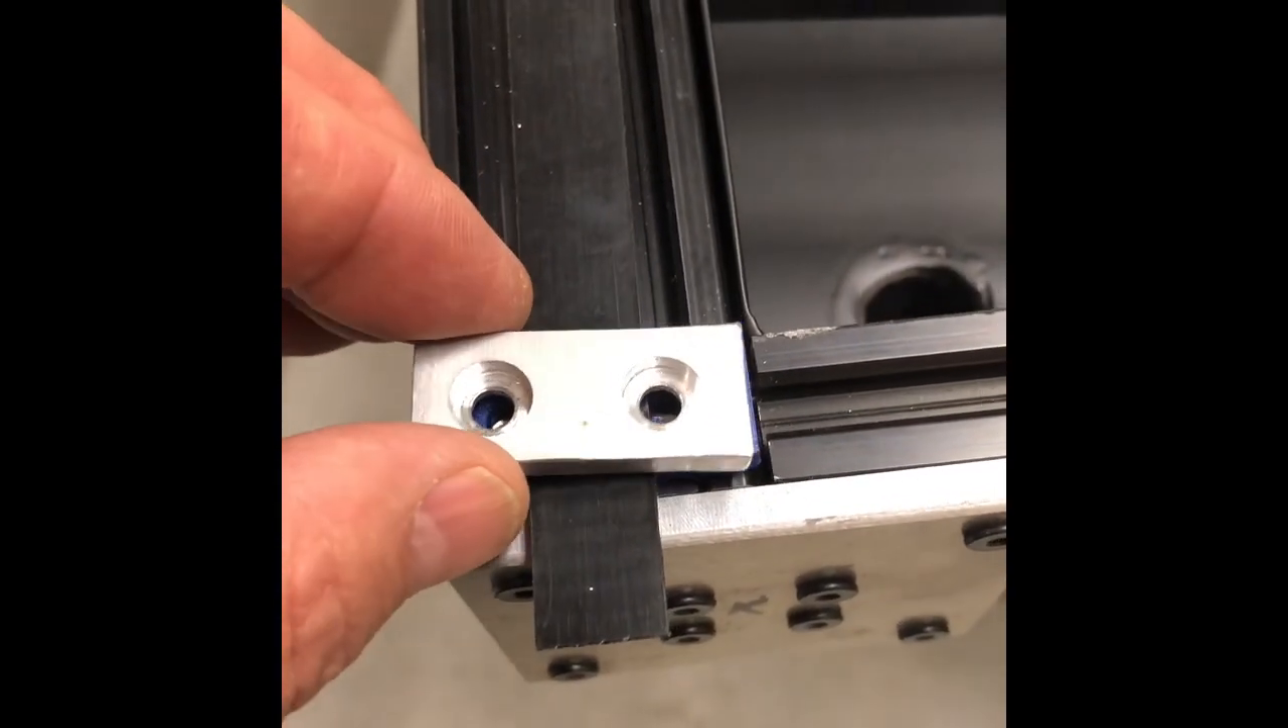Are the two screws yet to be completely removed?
No.